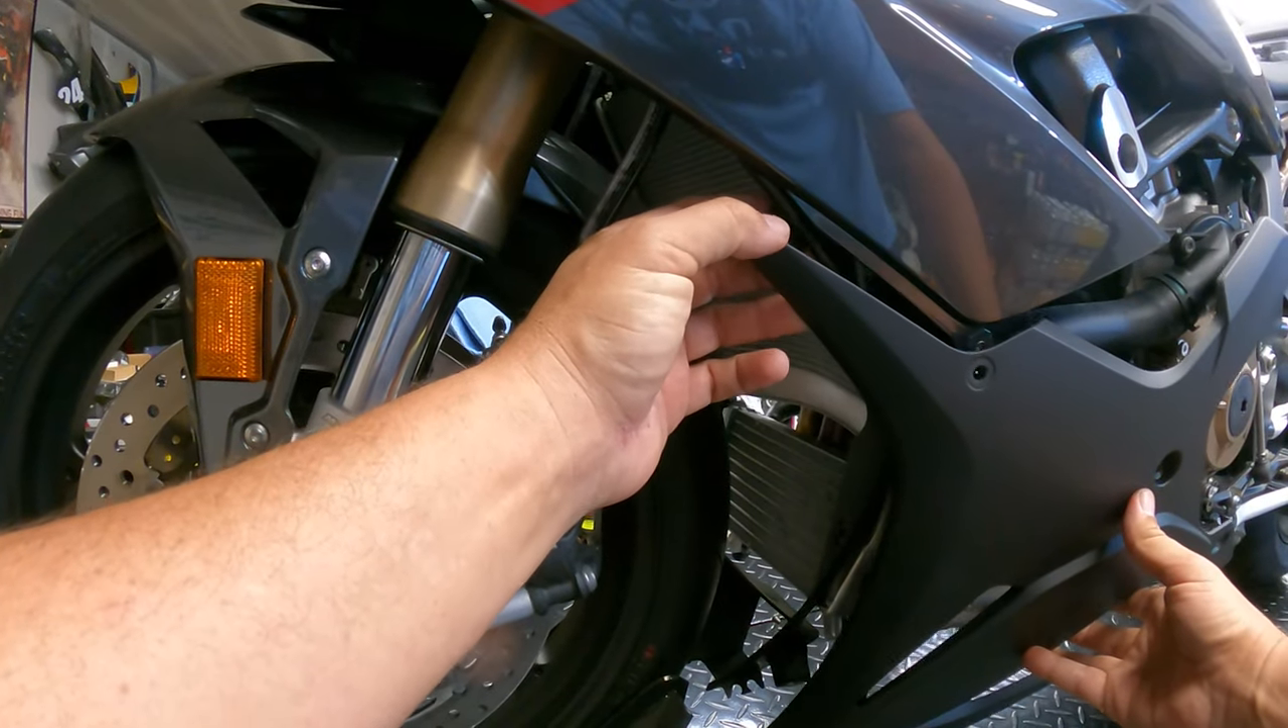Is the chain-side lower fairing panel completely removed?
No.